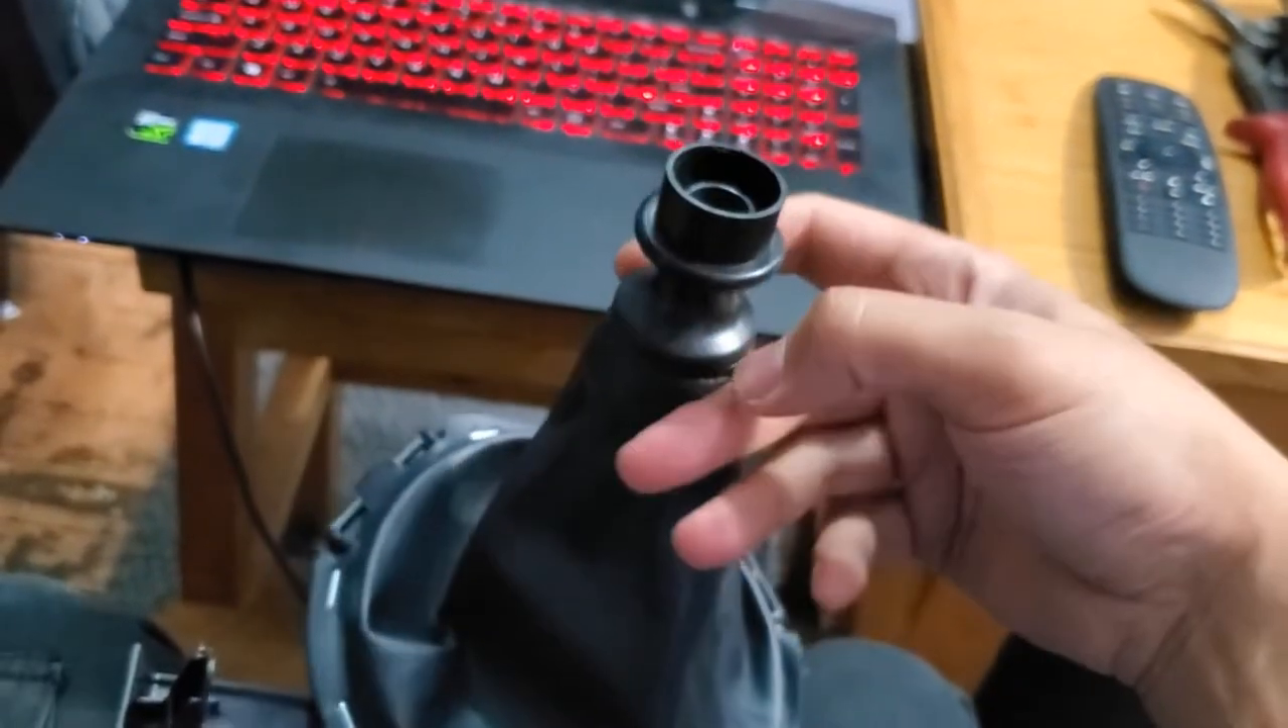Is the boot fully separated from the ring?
No.